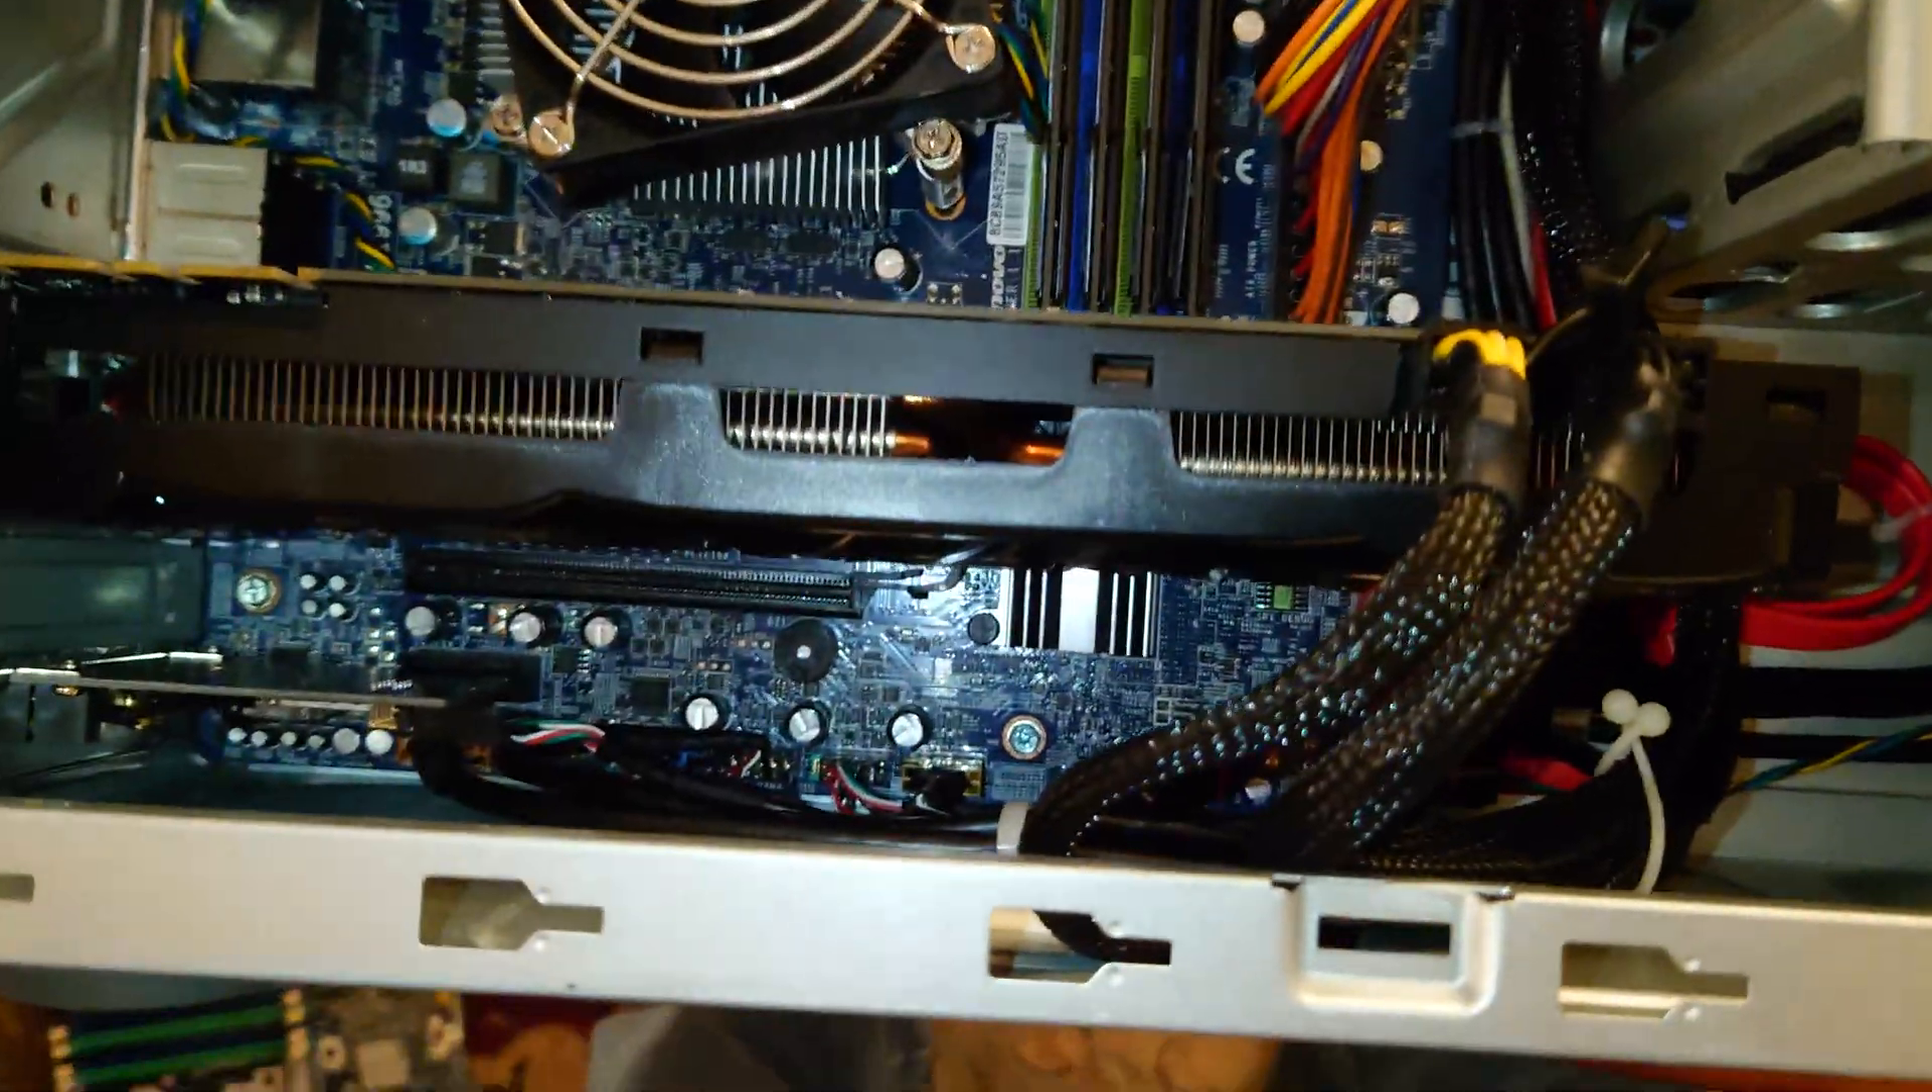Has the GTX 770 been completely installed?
Yes.